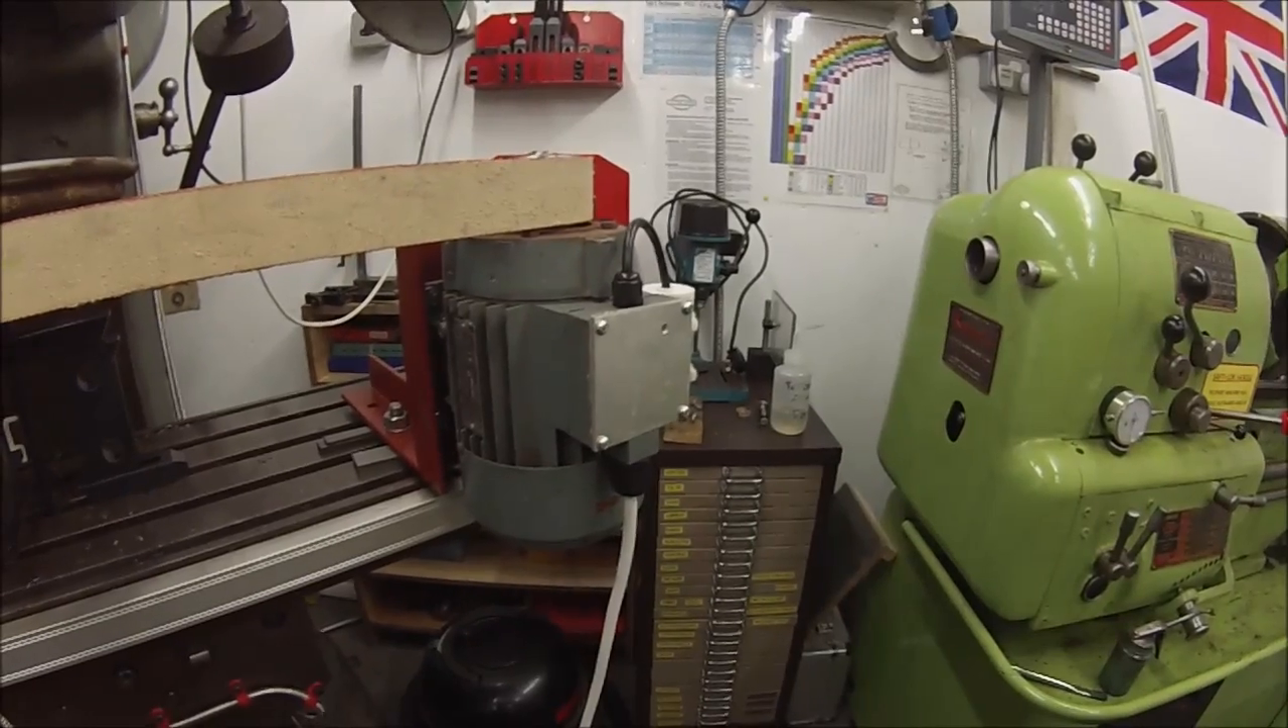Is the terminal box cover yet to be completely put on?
No.